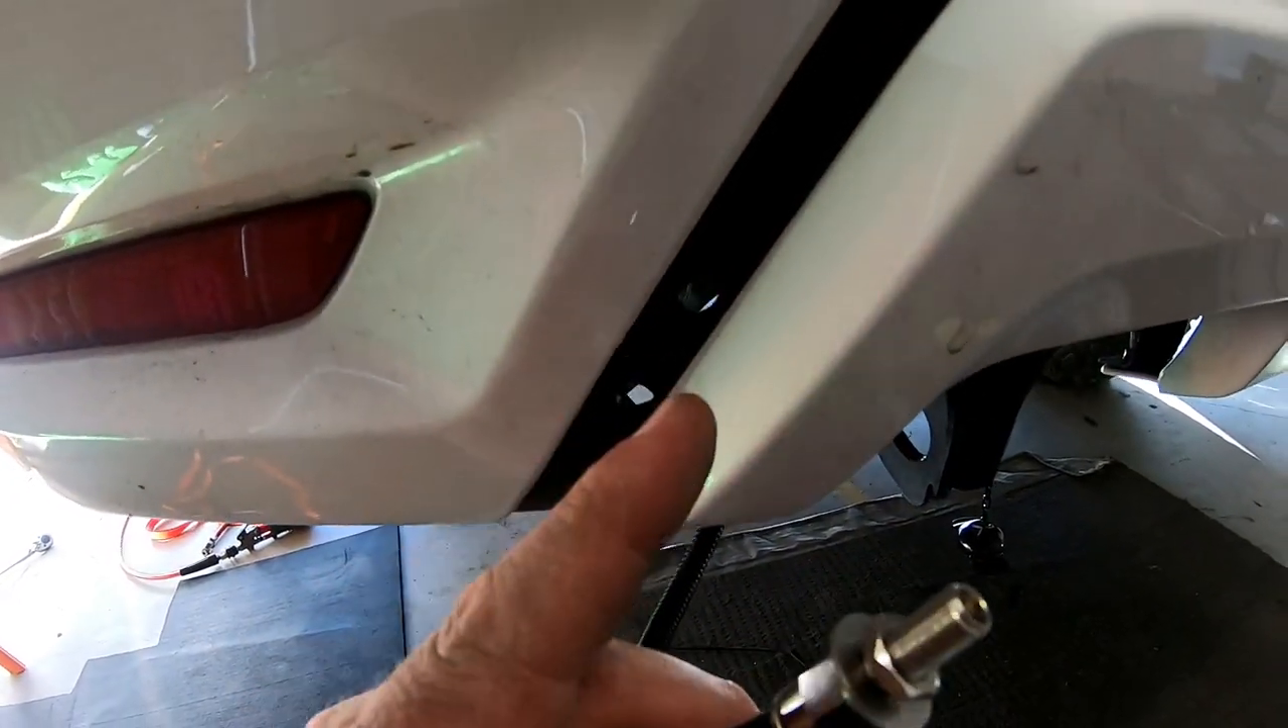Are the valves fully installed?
No.